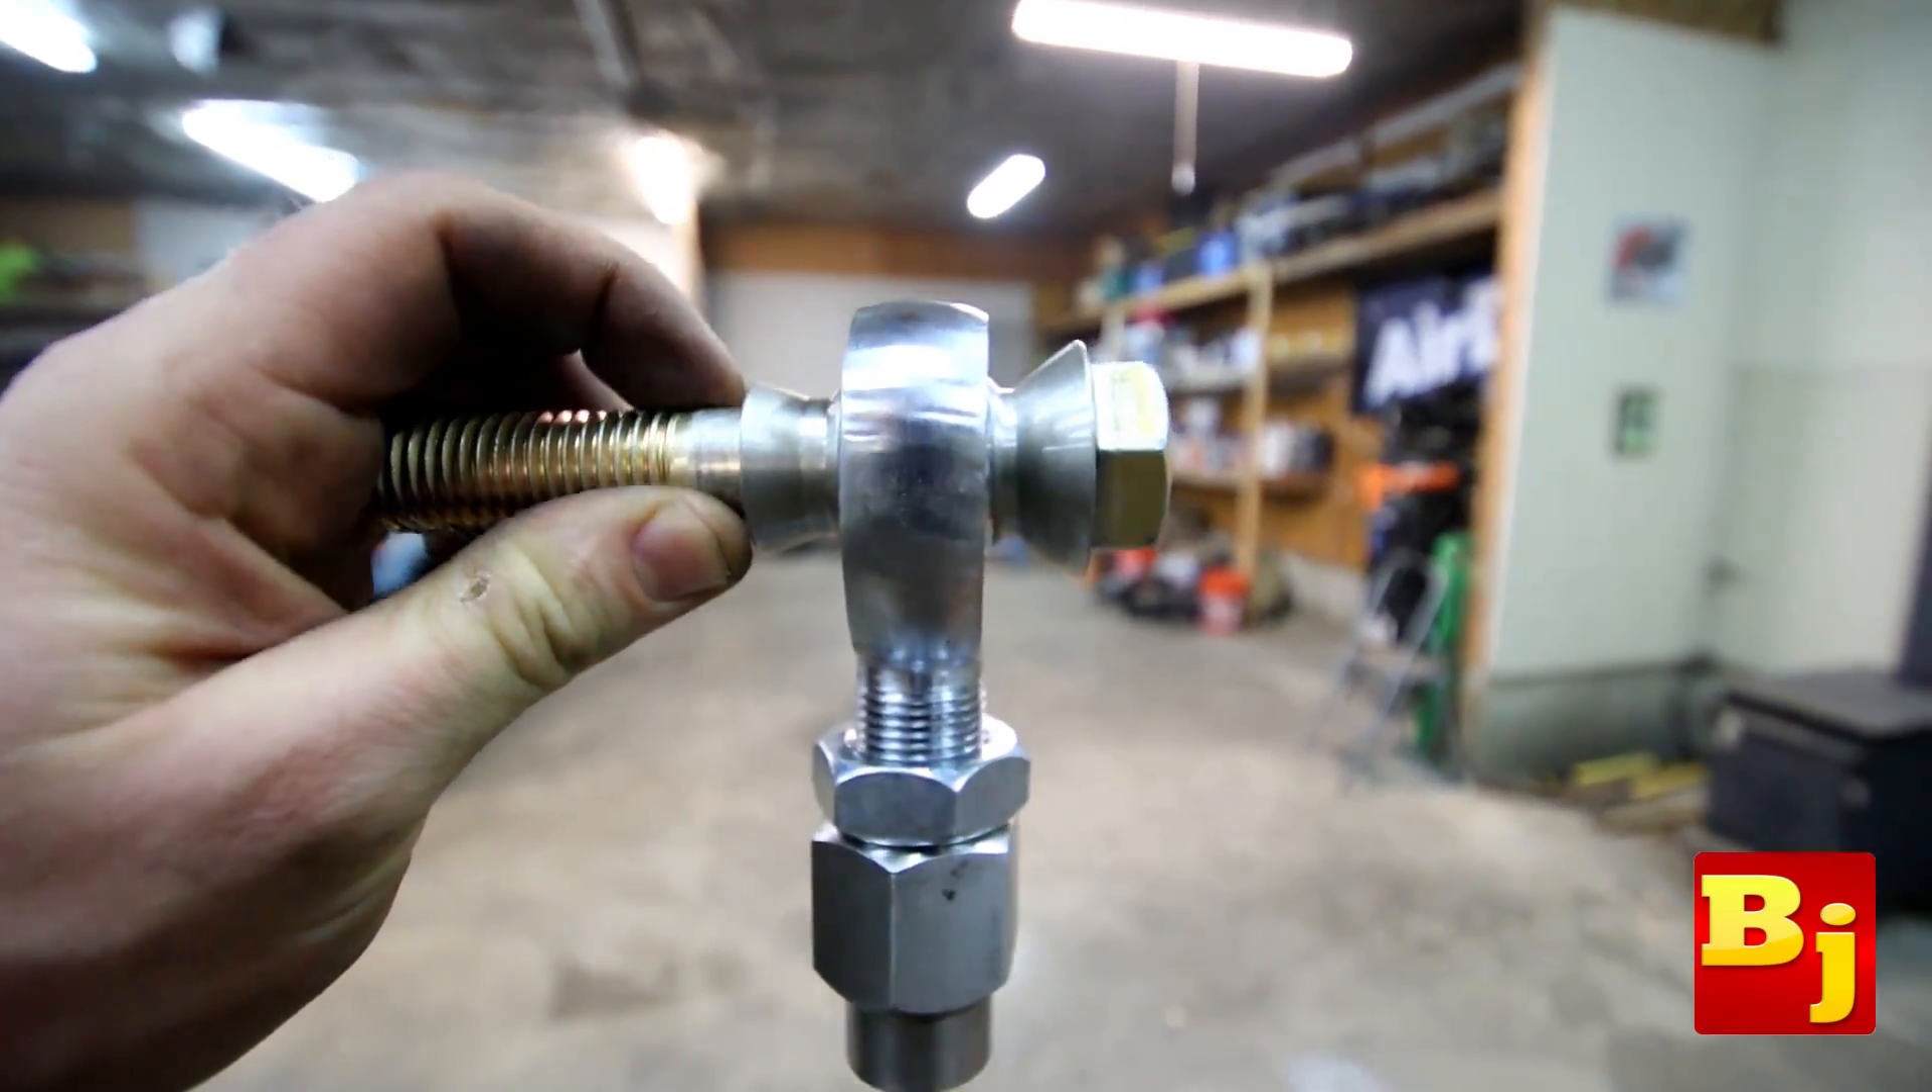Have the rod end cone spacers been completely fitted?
Yes.